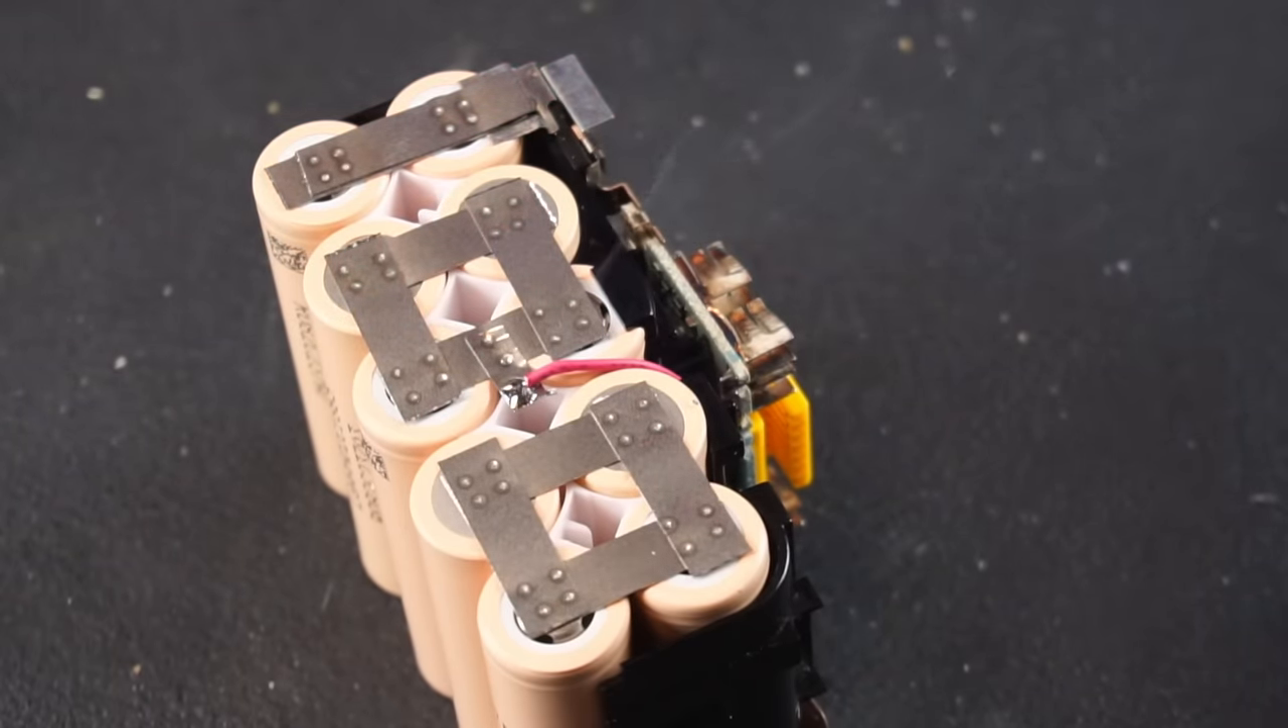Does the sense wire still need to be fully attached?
No.